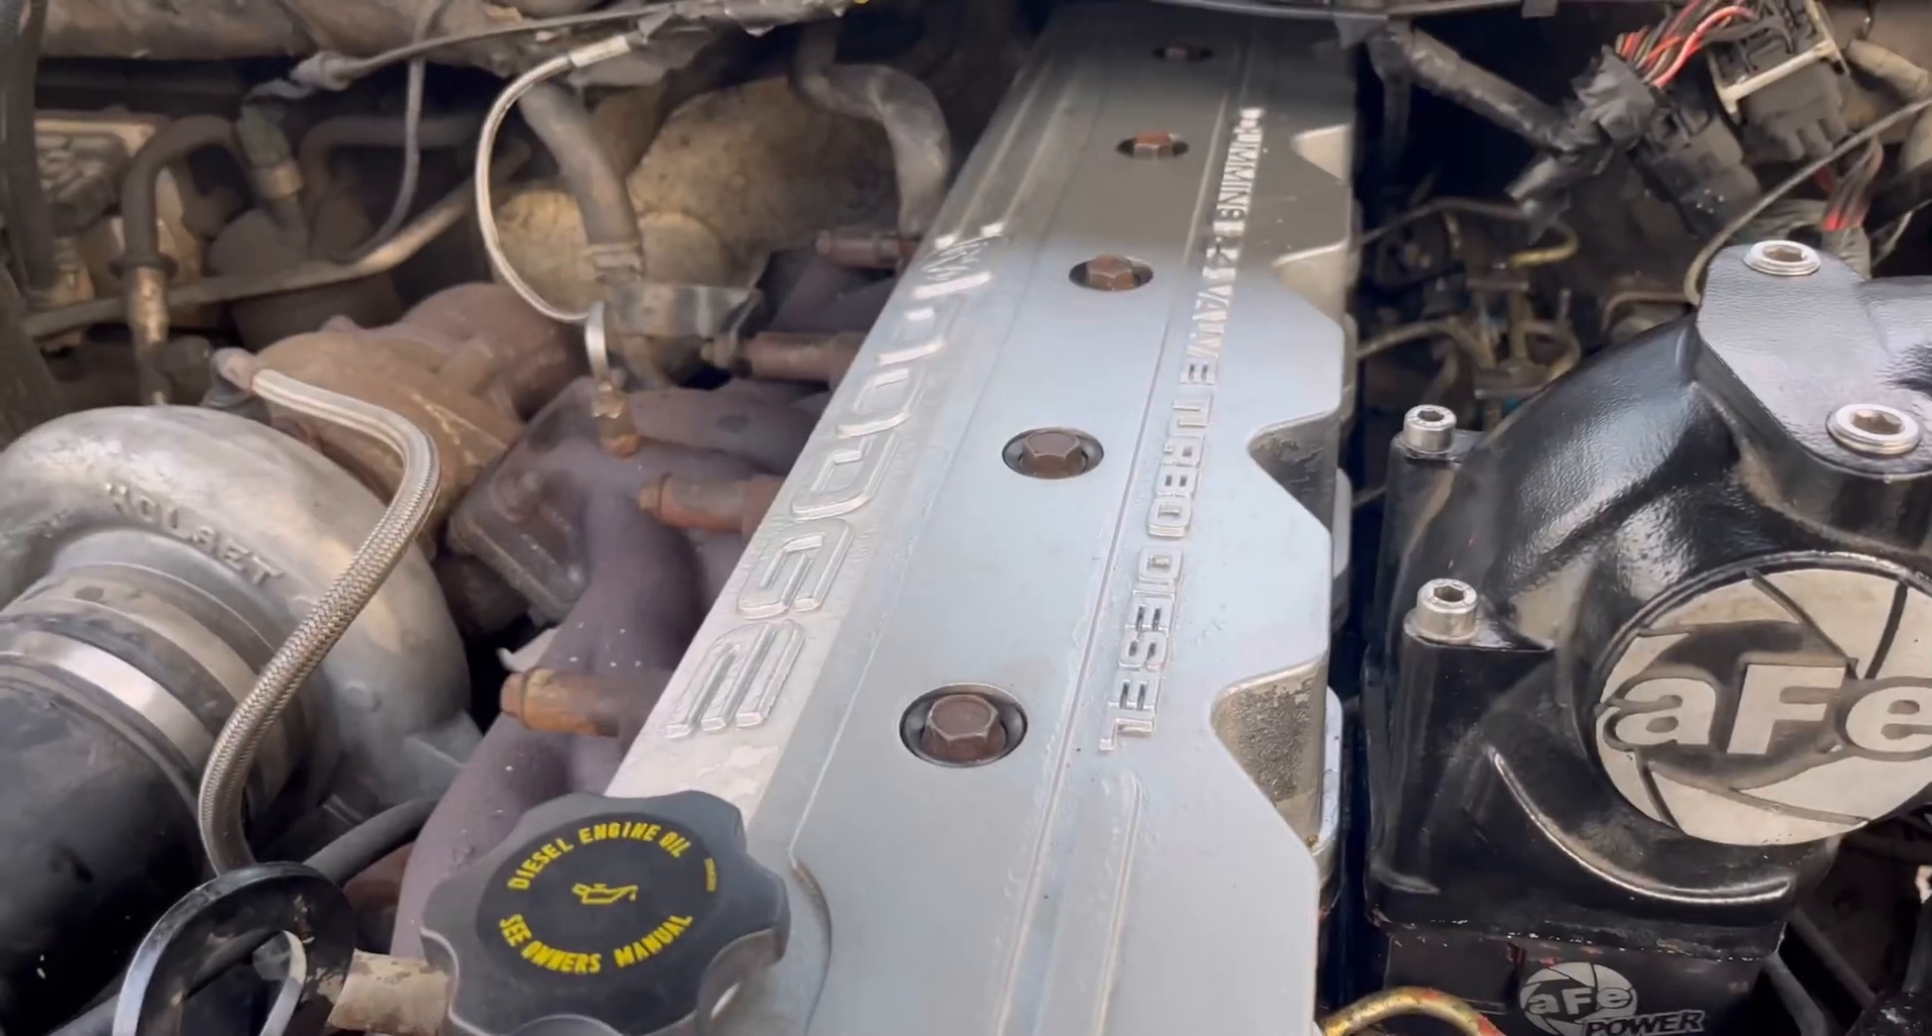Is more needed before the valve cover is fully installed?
No.